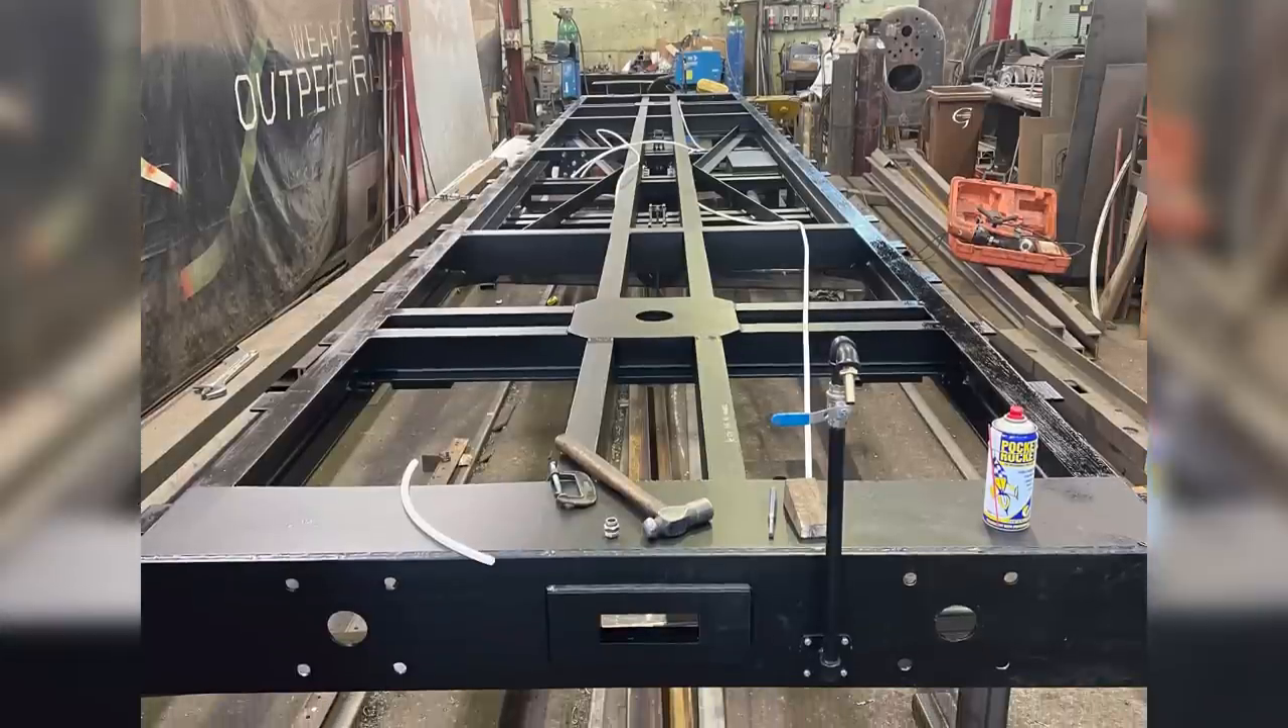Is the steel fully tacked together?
Yes.